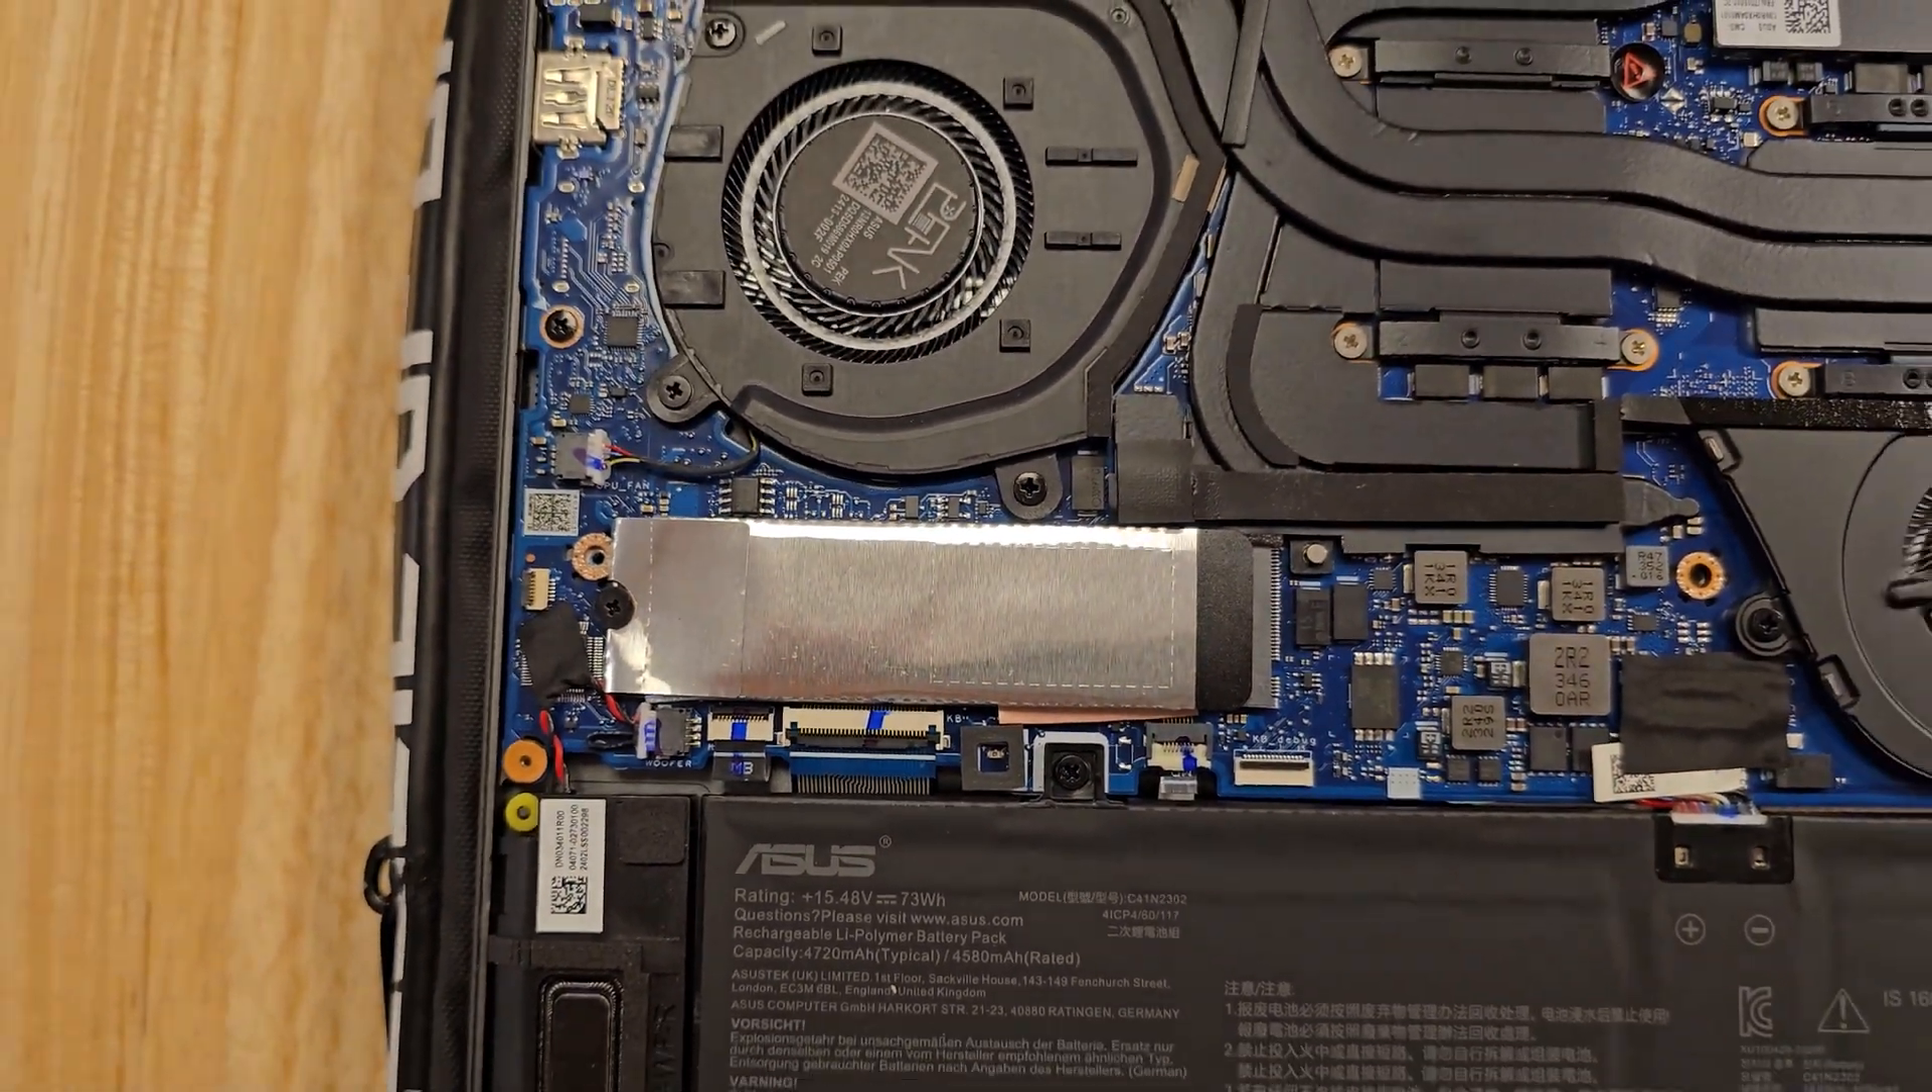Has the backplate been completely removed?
Yes.